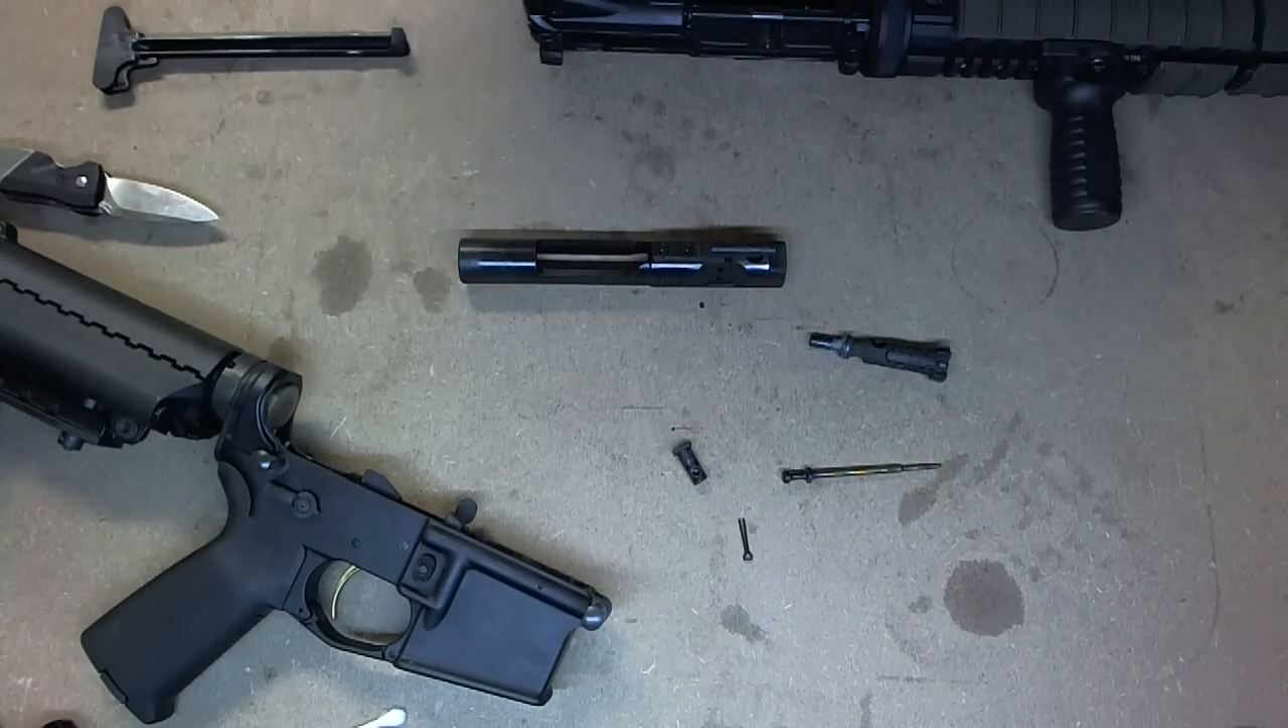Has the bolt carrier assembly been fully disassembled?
Yes.